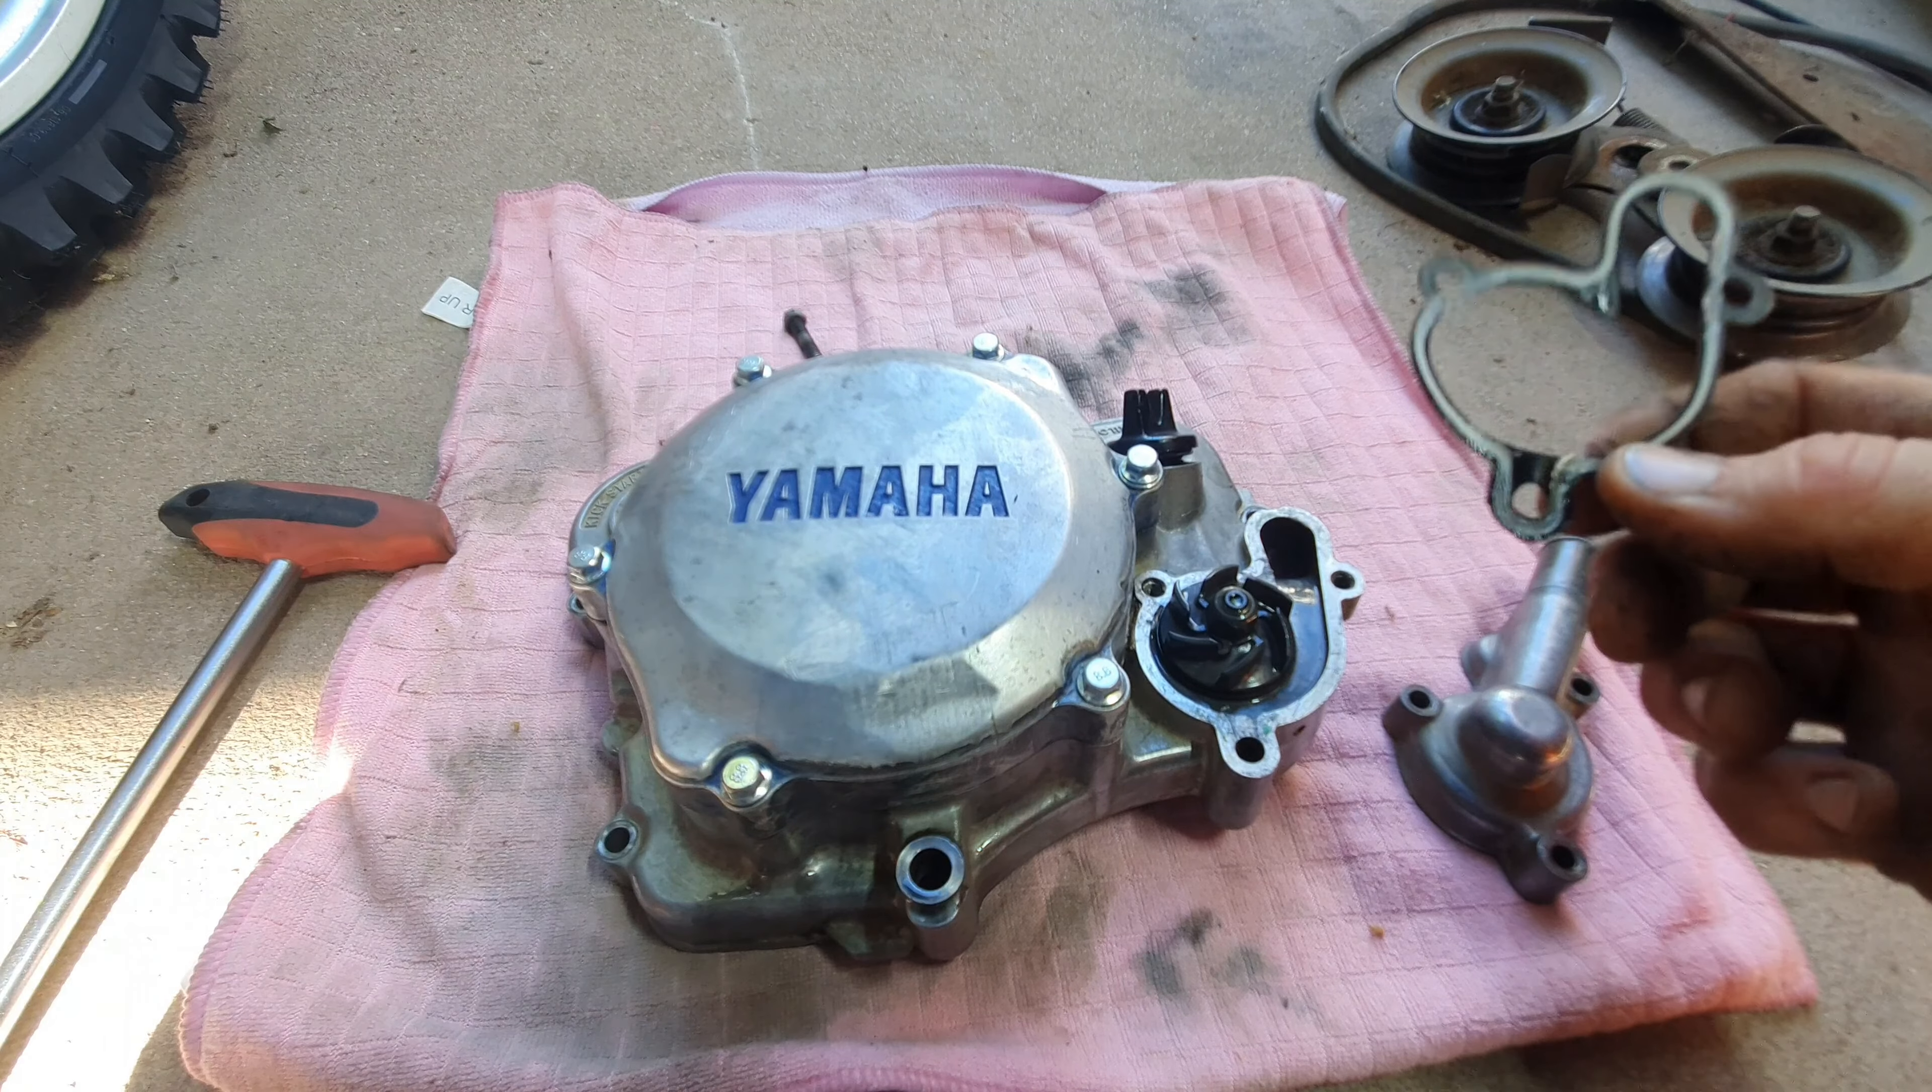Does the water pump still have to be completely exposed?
No.